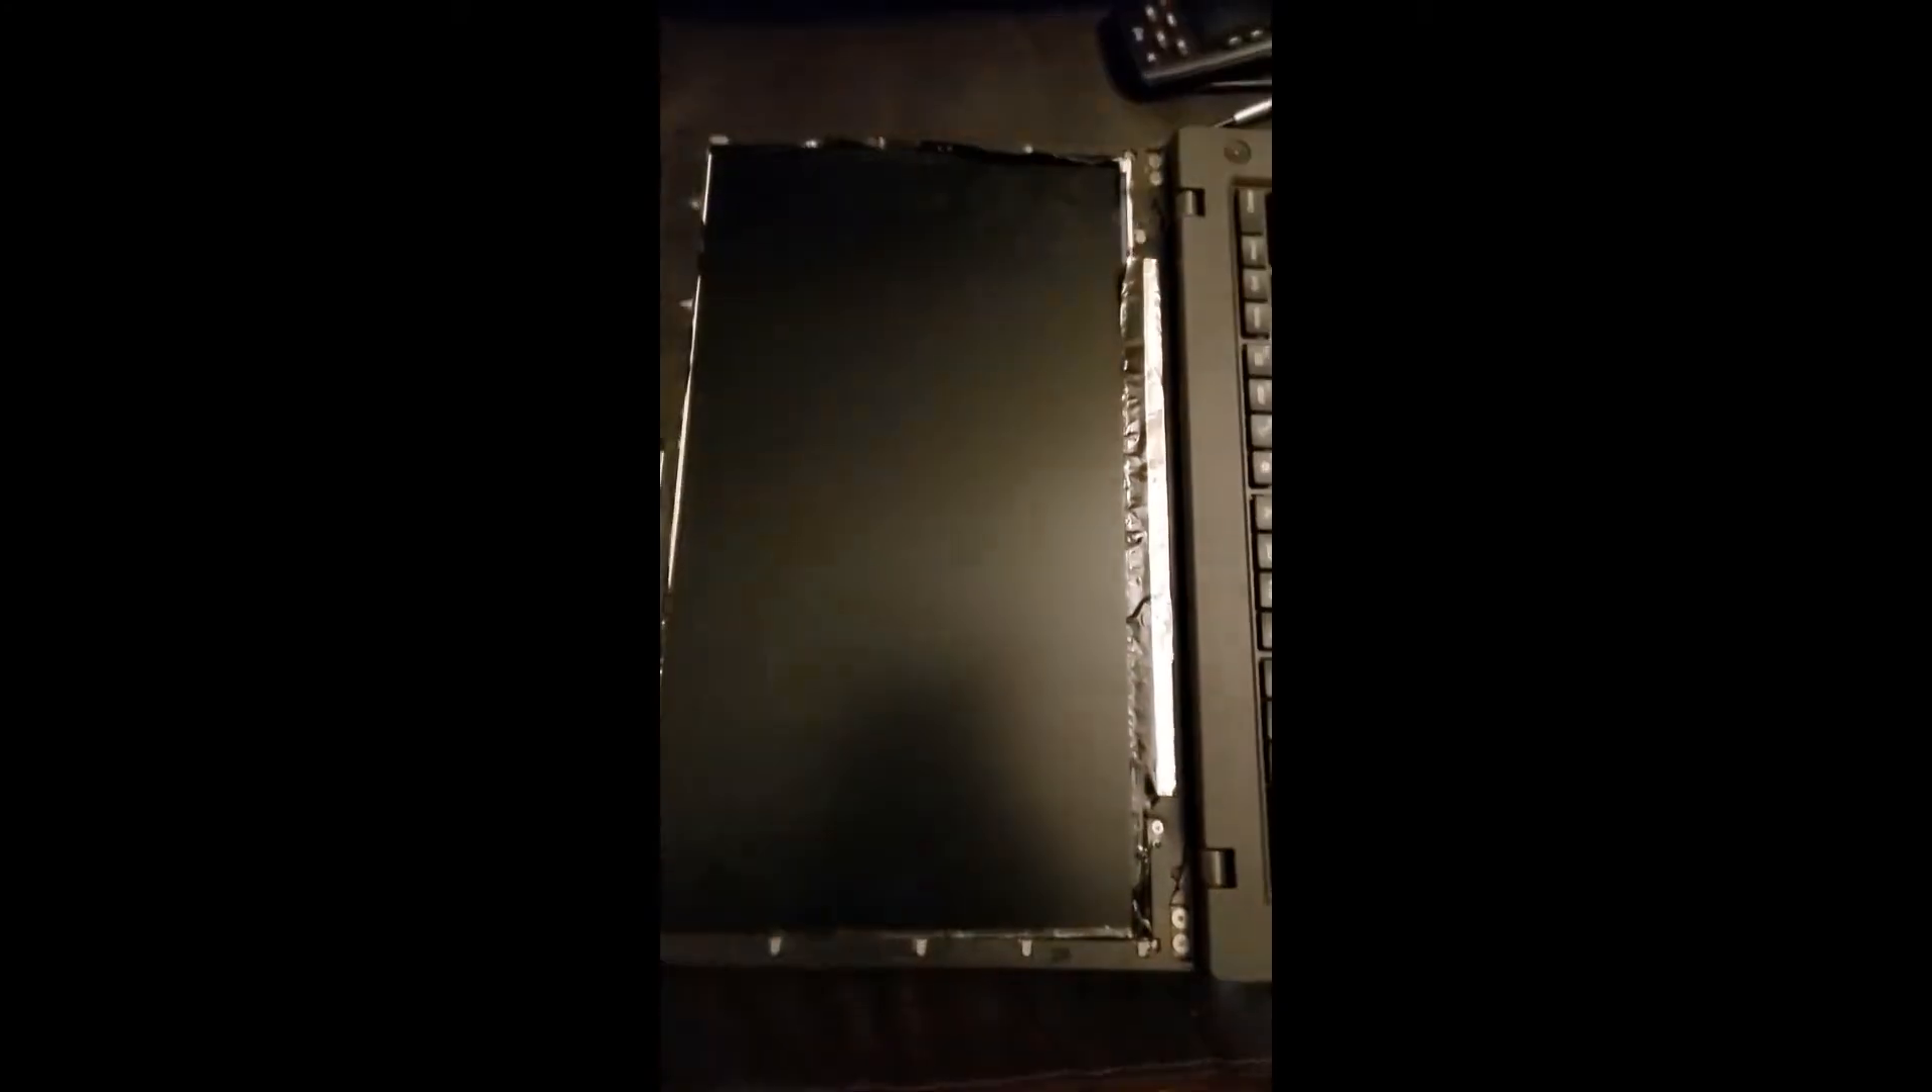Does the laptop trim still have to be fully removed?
No.